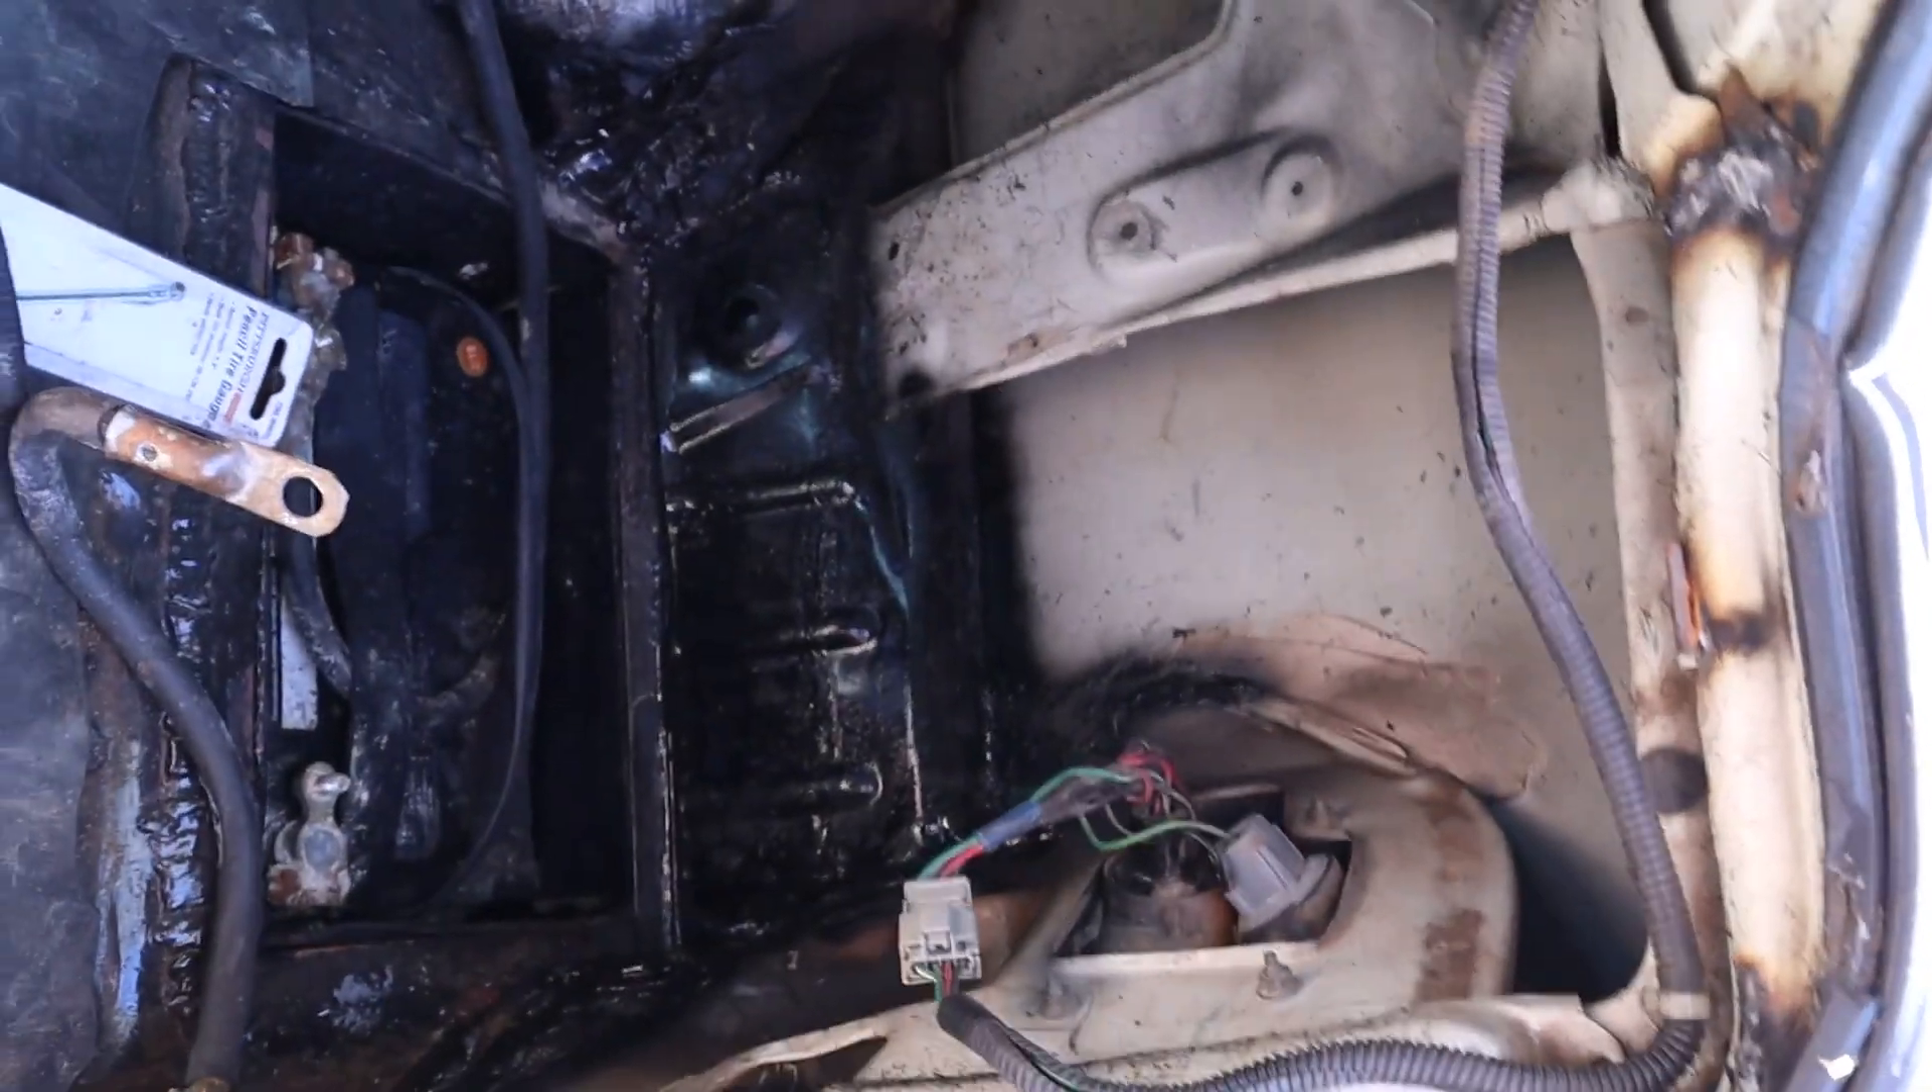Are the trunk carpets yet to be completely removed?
No.